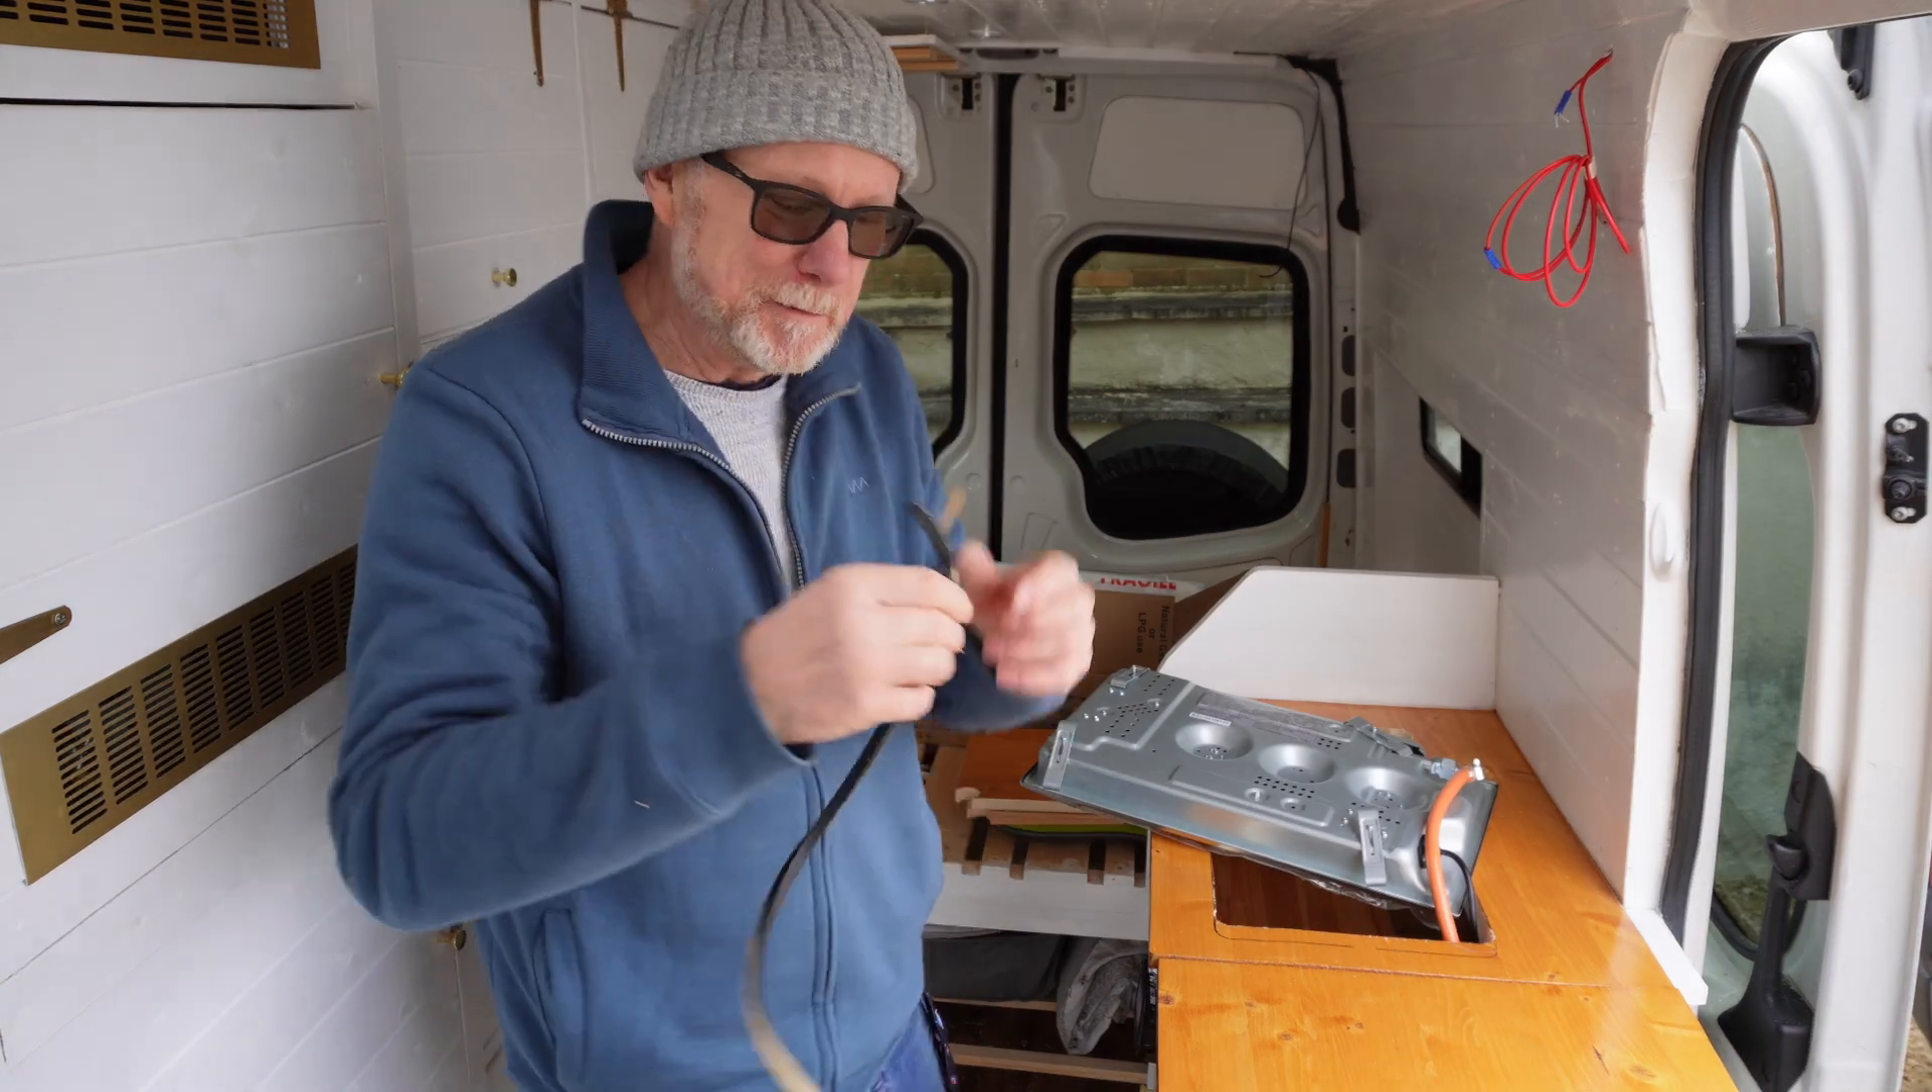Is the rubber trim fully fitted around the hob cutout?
No.